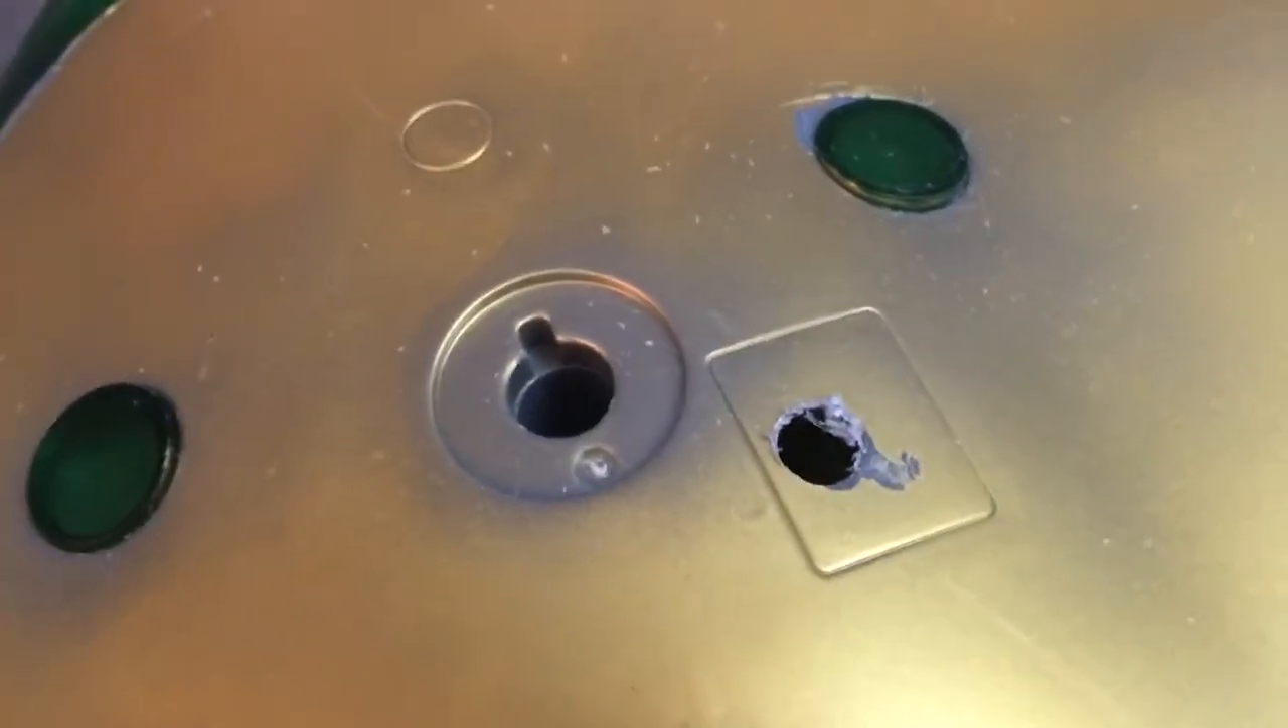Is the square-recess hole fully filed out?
No.